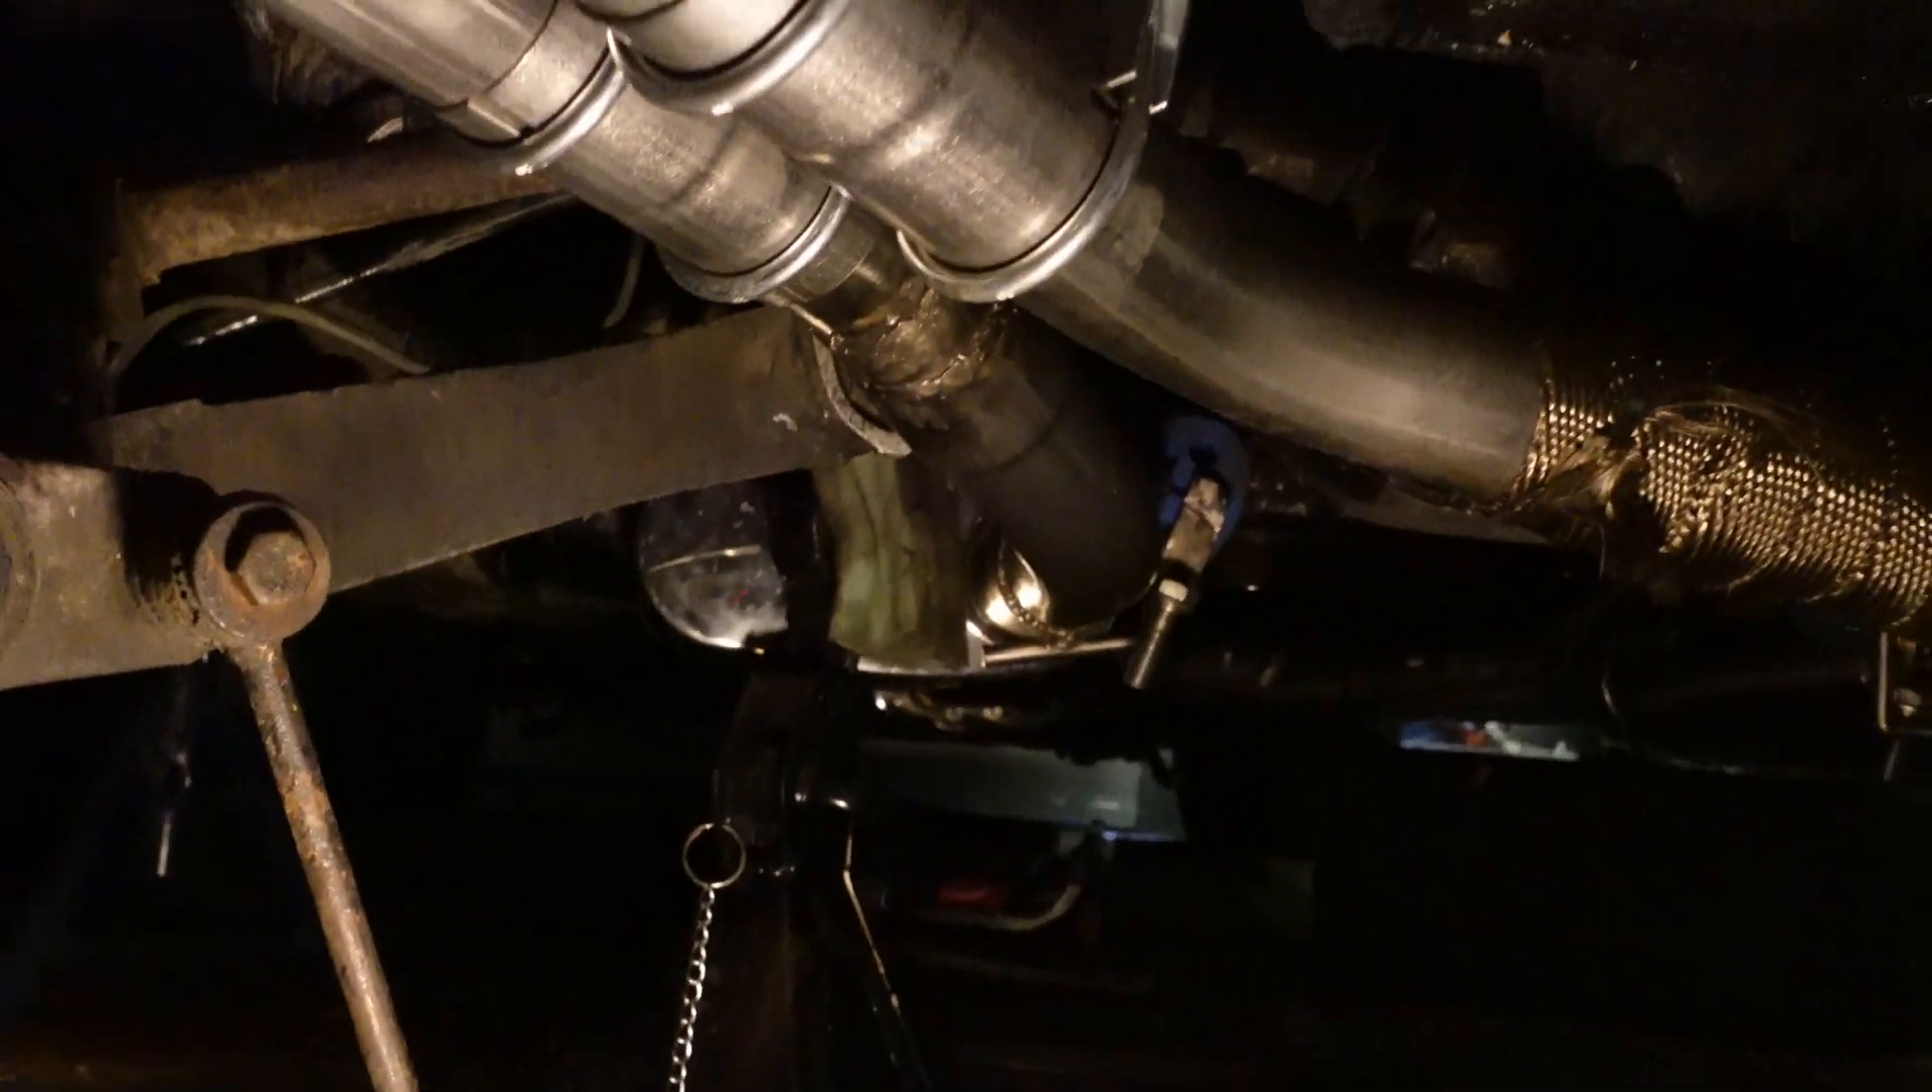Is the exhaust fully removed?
No.